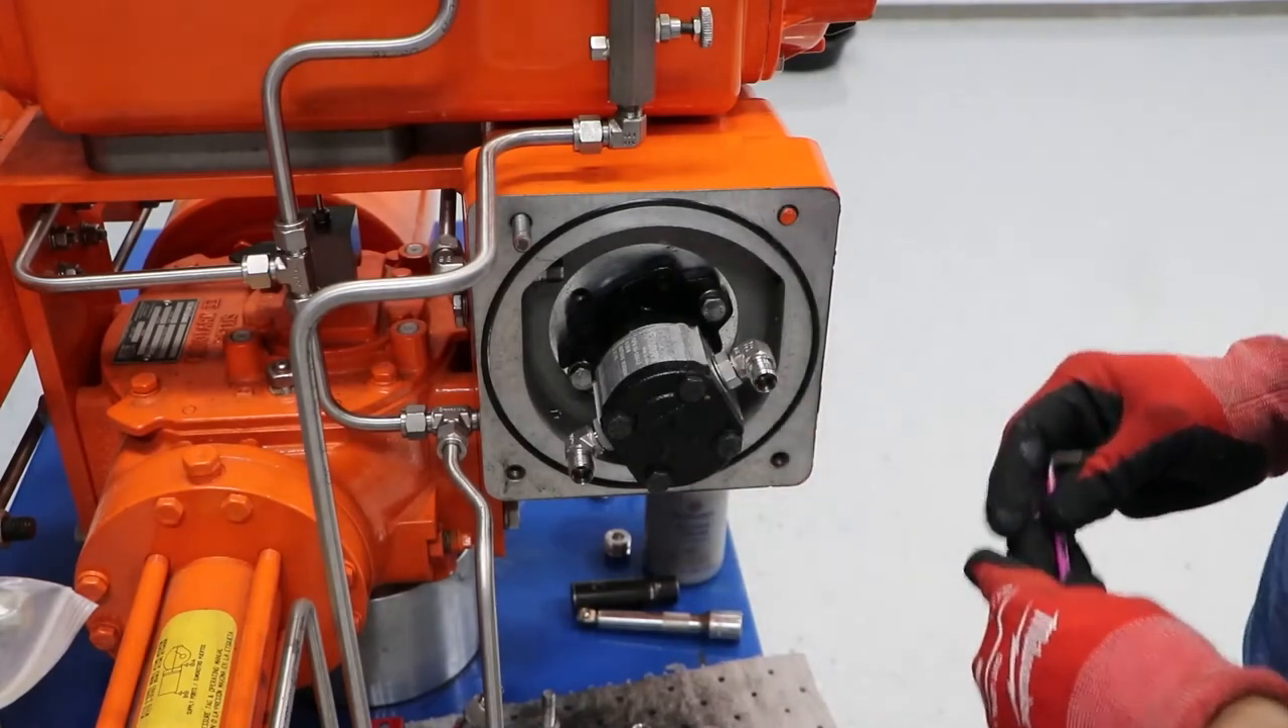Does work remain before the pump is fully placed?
No.